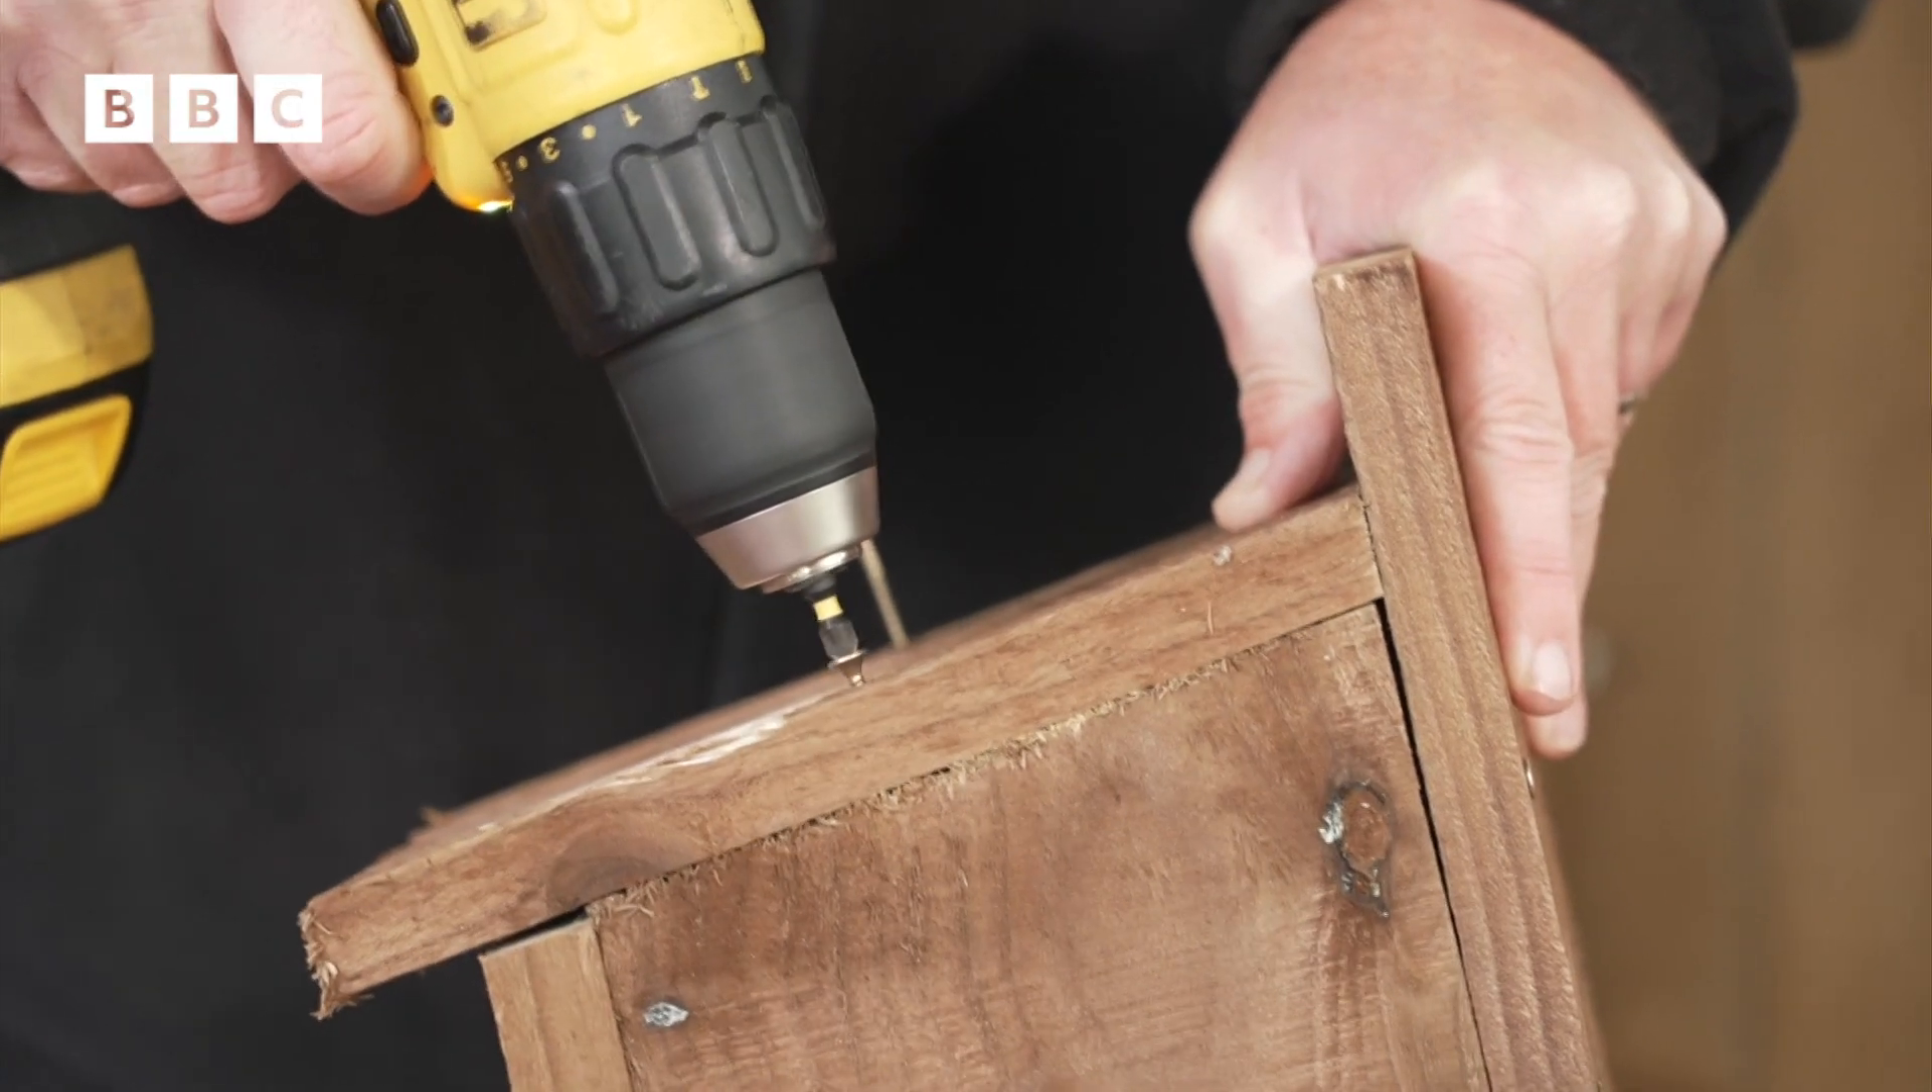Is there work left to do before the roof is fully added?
Yes.